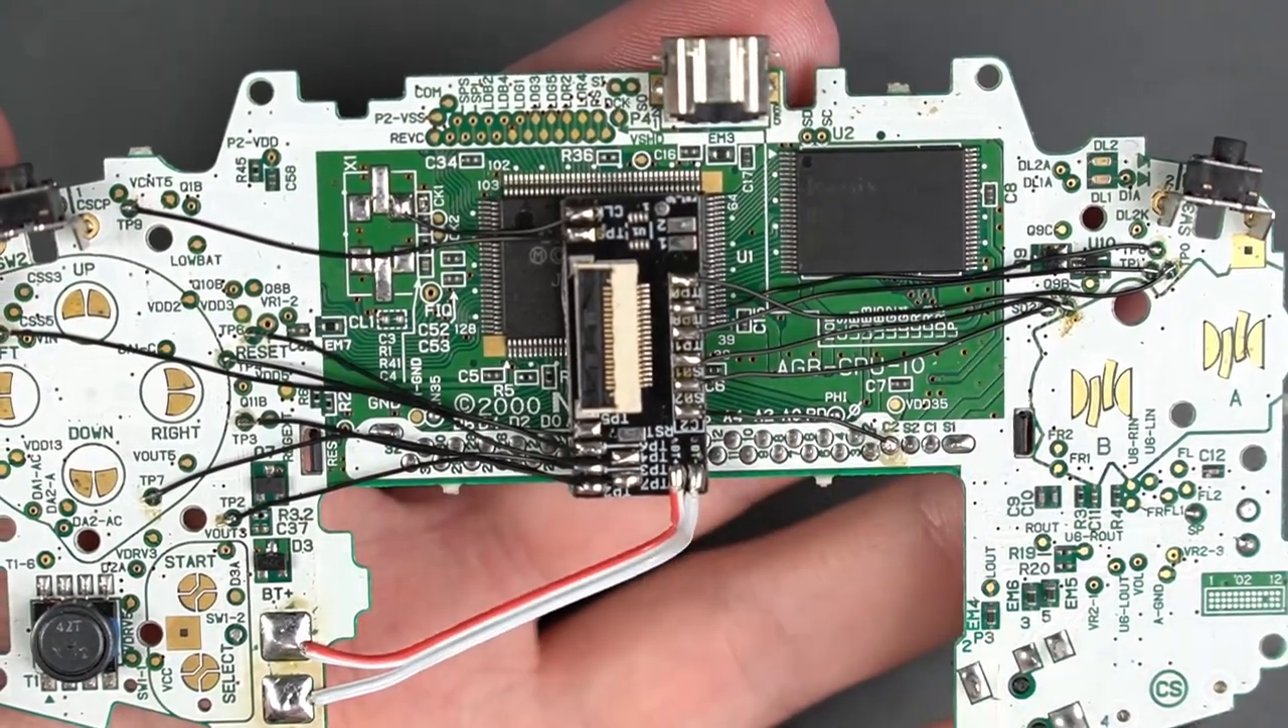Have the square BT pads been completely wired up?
Yes.